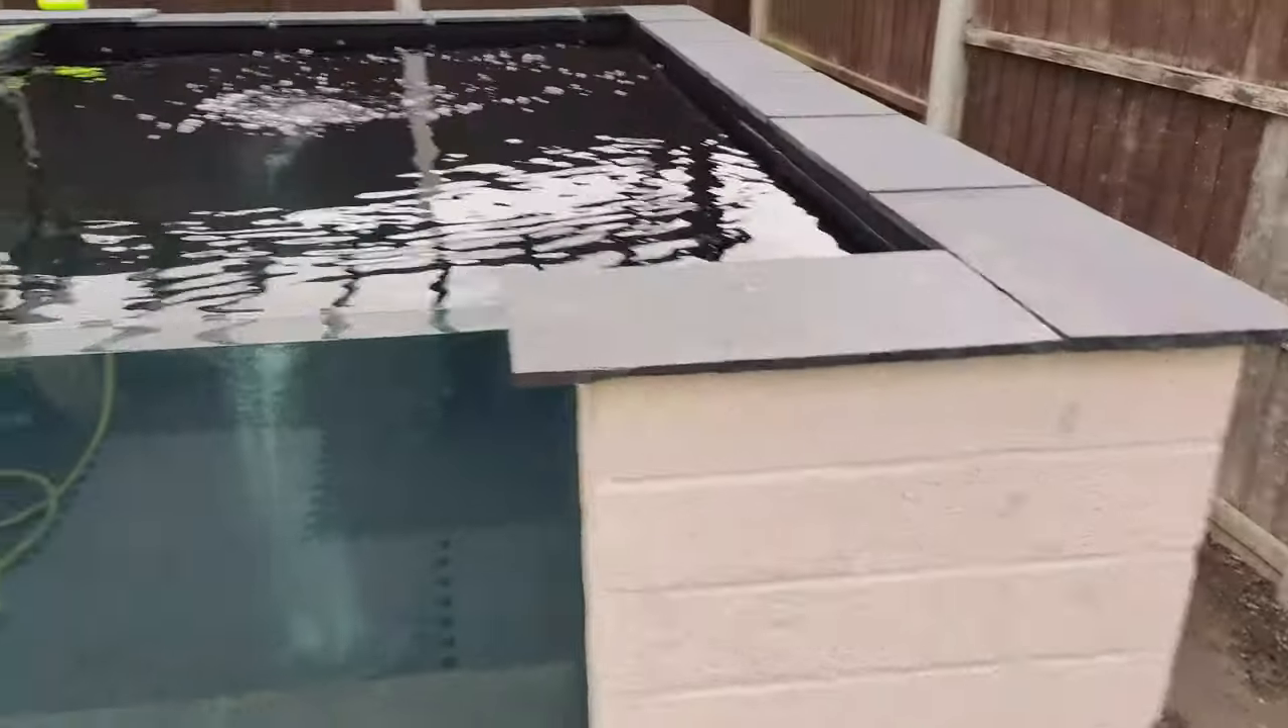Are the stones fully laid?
Yes.